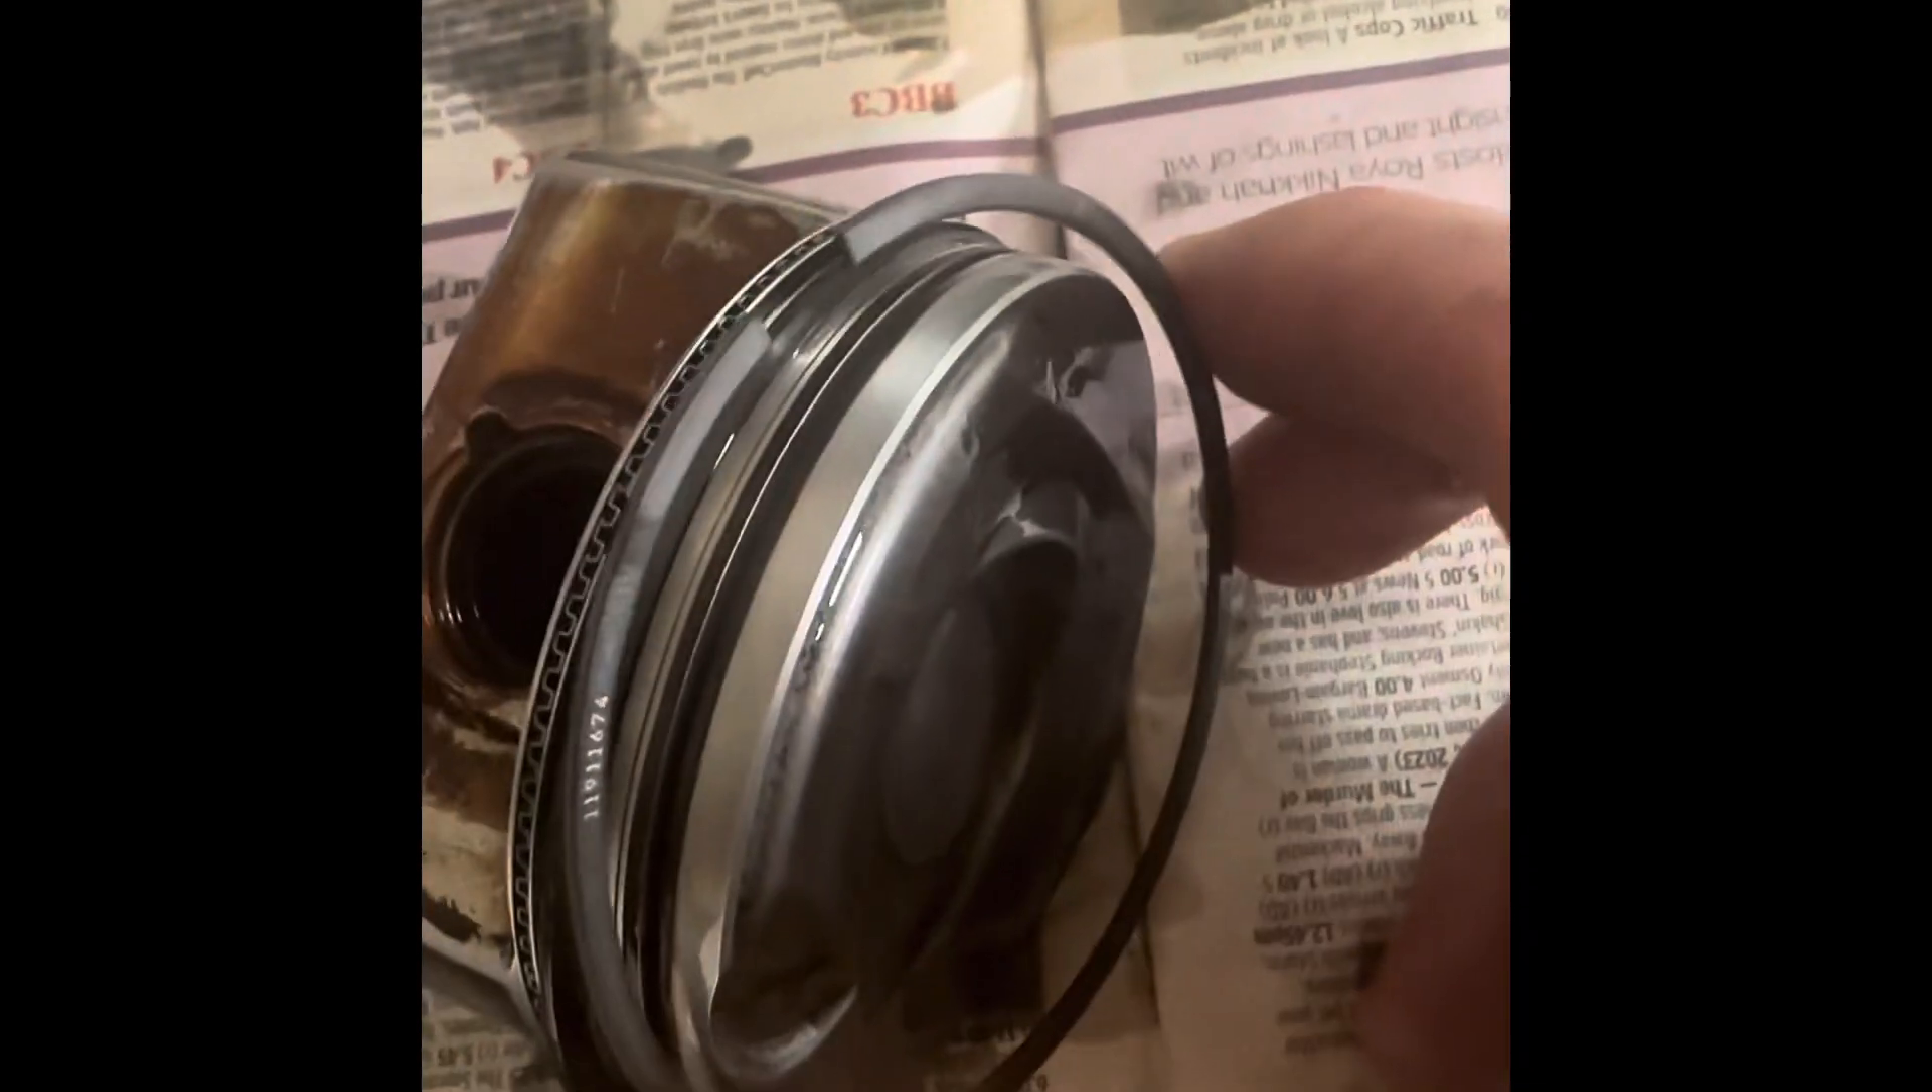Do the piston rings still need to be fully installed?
Yes.